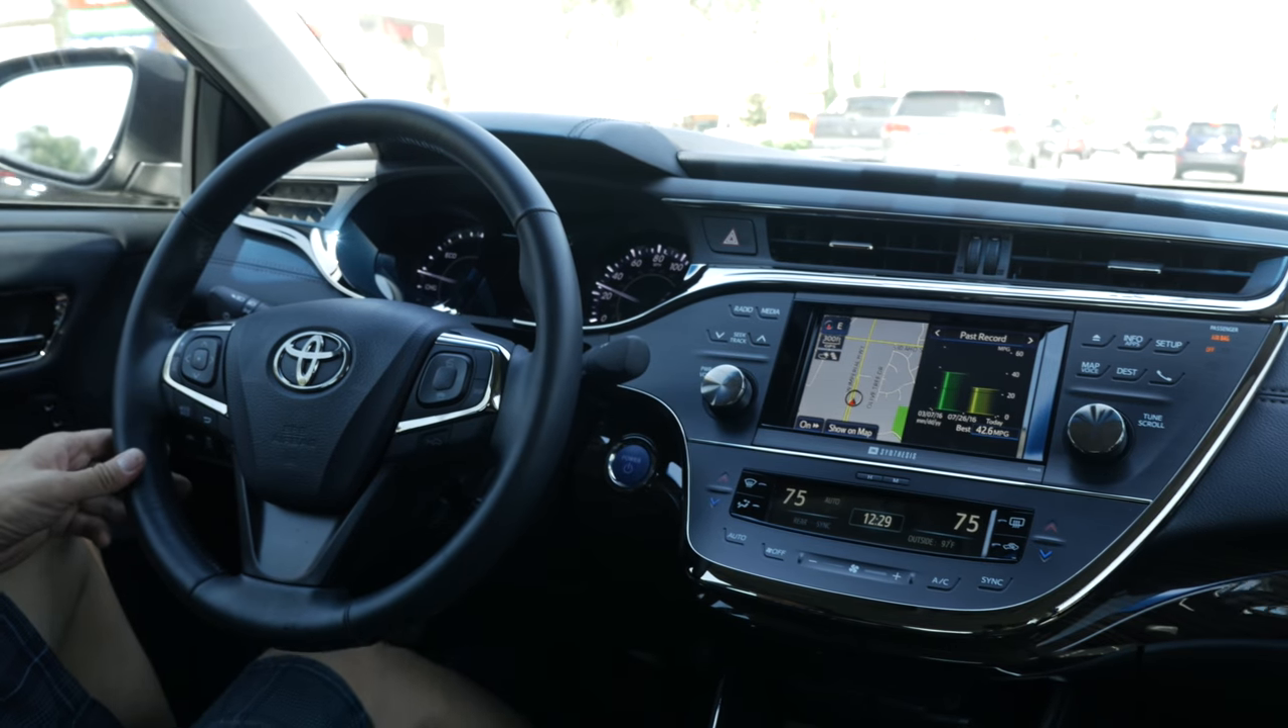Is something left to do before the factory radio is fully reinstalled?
No.